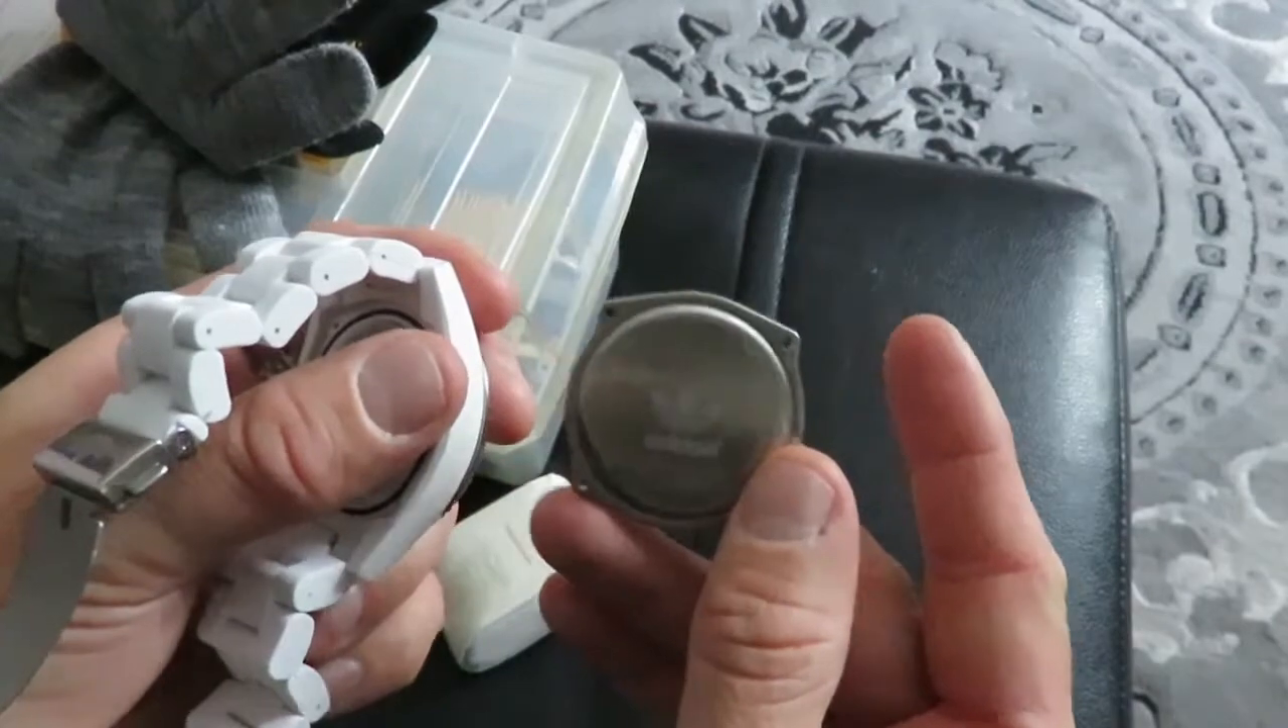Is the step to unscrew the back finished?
Yes.